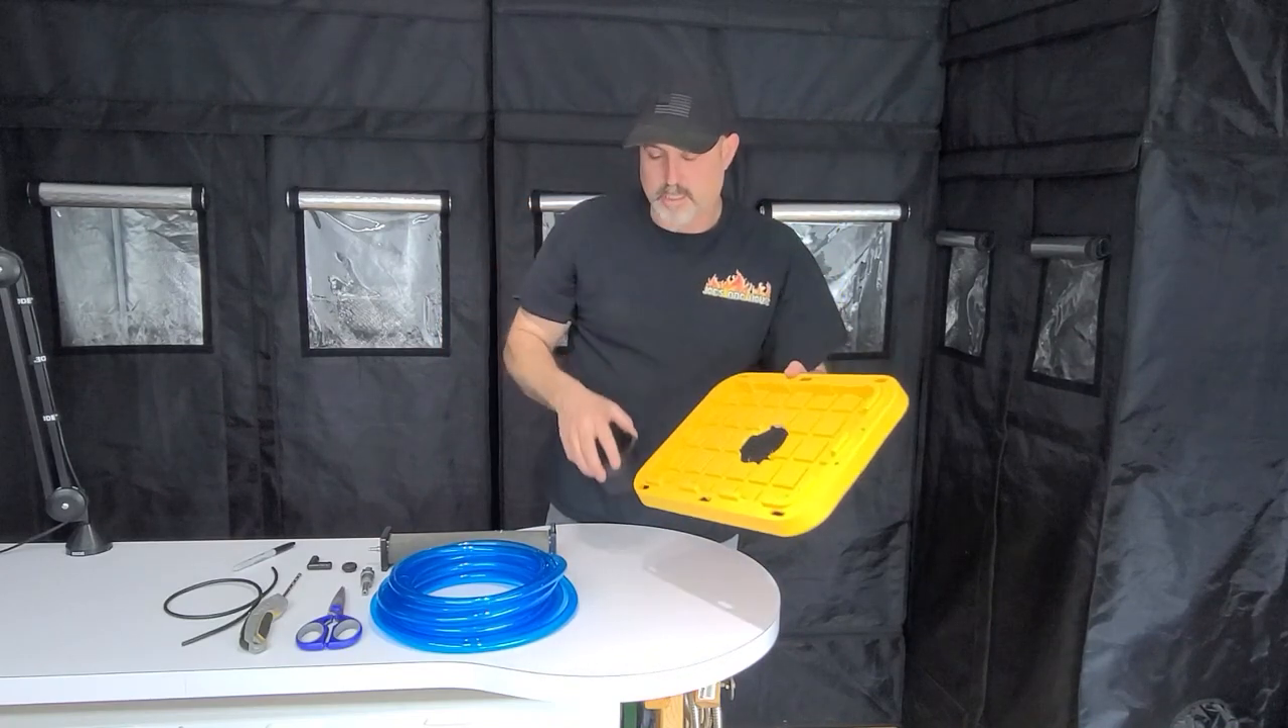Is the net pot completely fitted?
No.